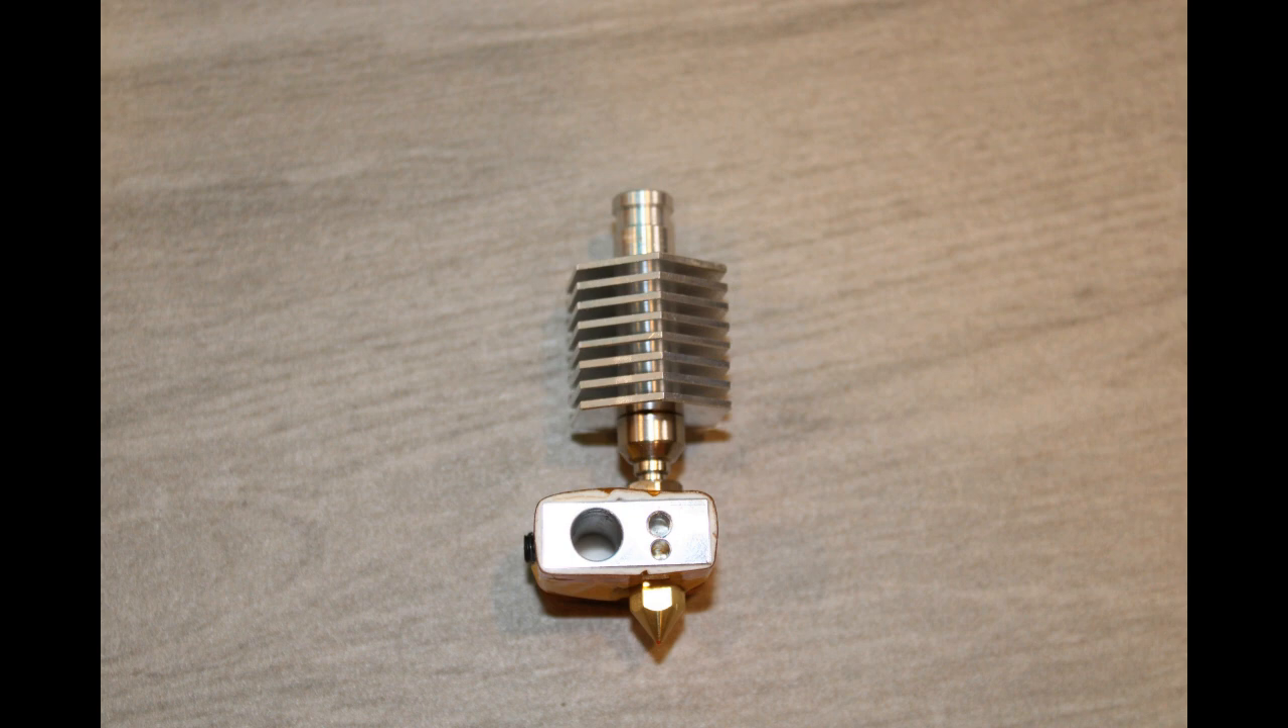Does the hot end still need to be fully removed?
No.